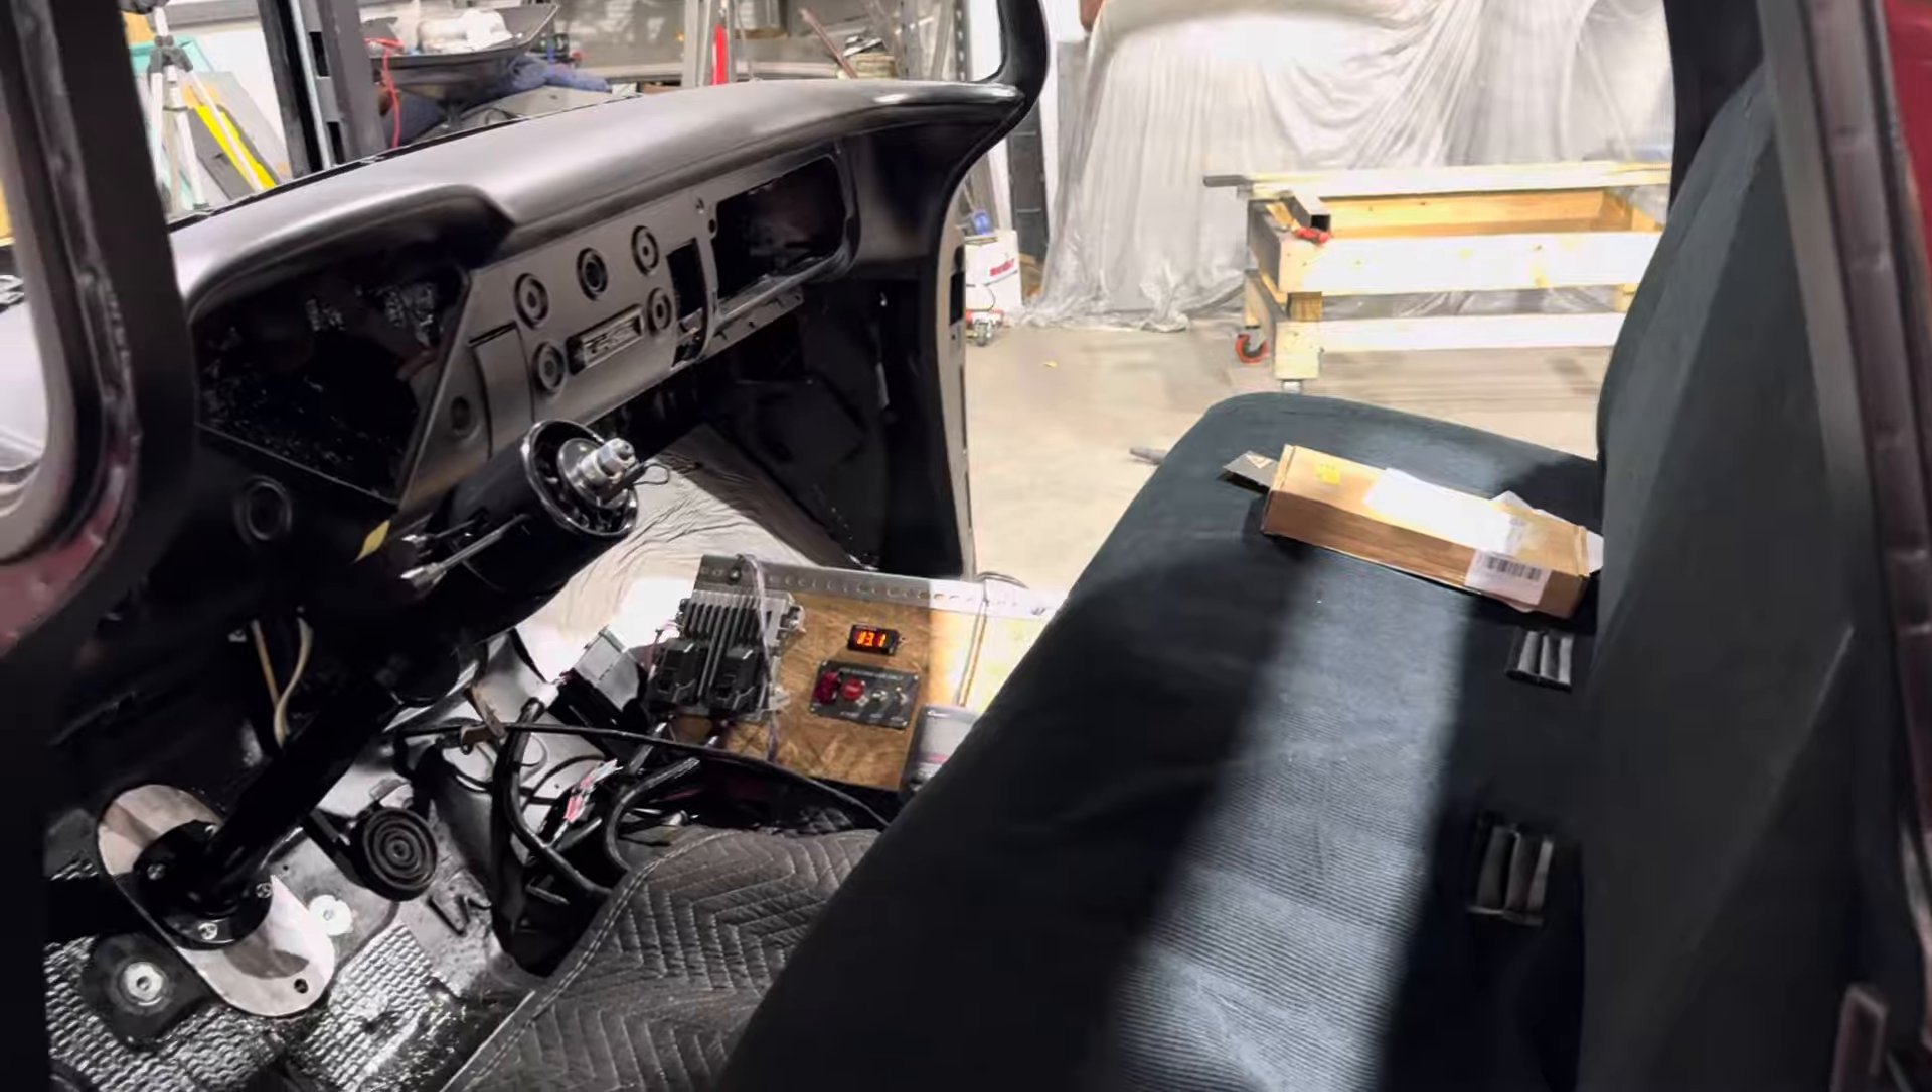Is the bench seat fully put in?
Yes.